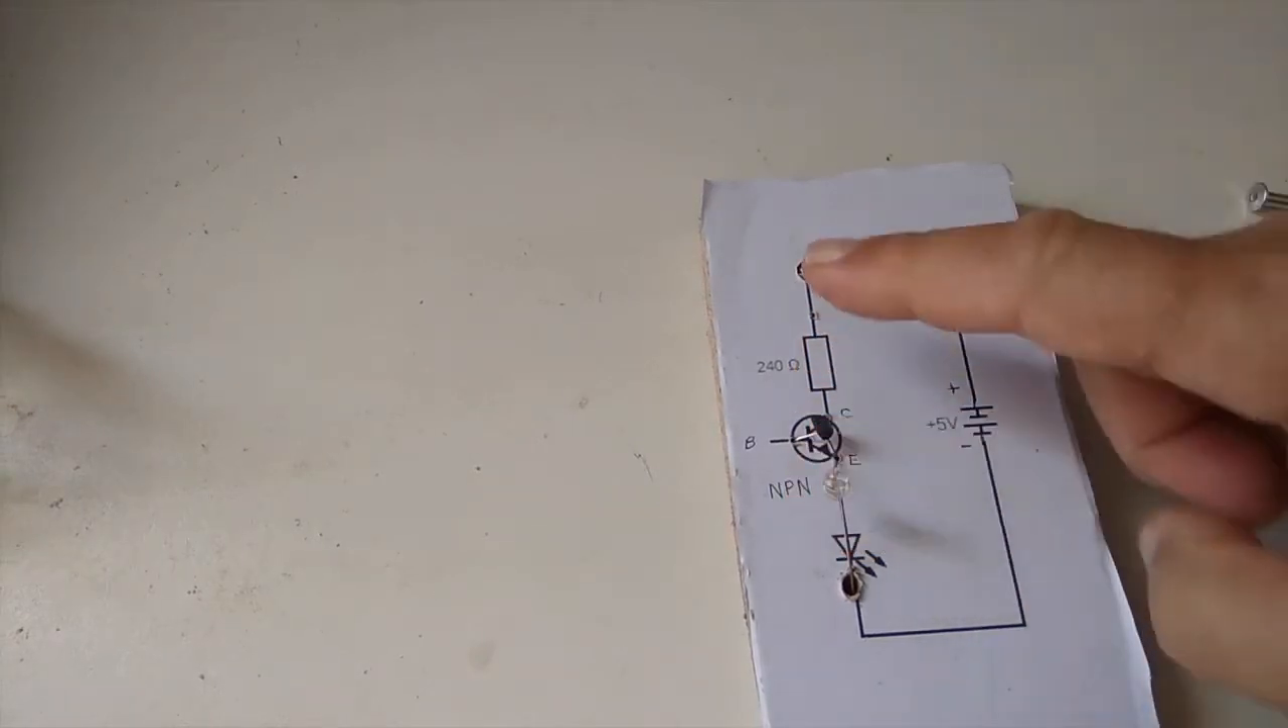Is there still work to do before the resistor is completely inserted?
Yes.